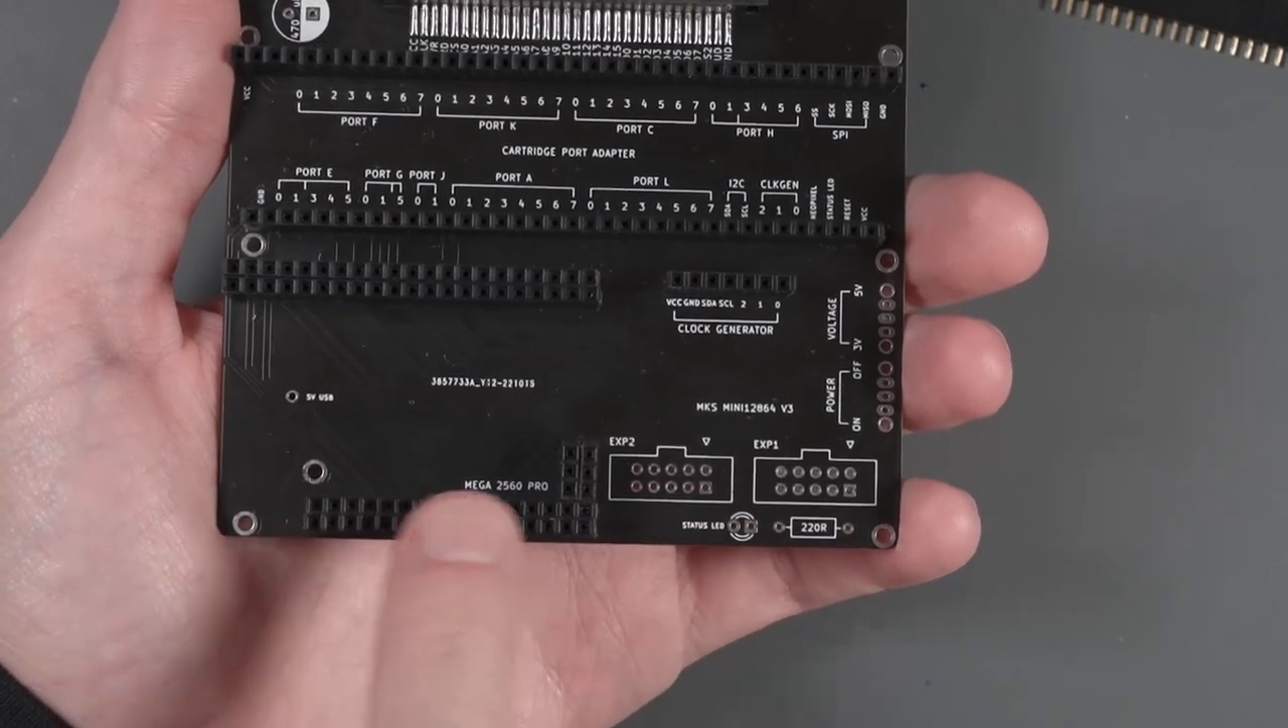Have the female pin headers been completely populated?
Yes.